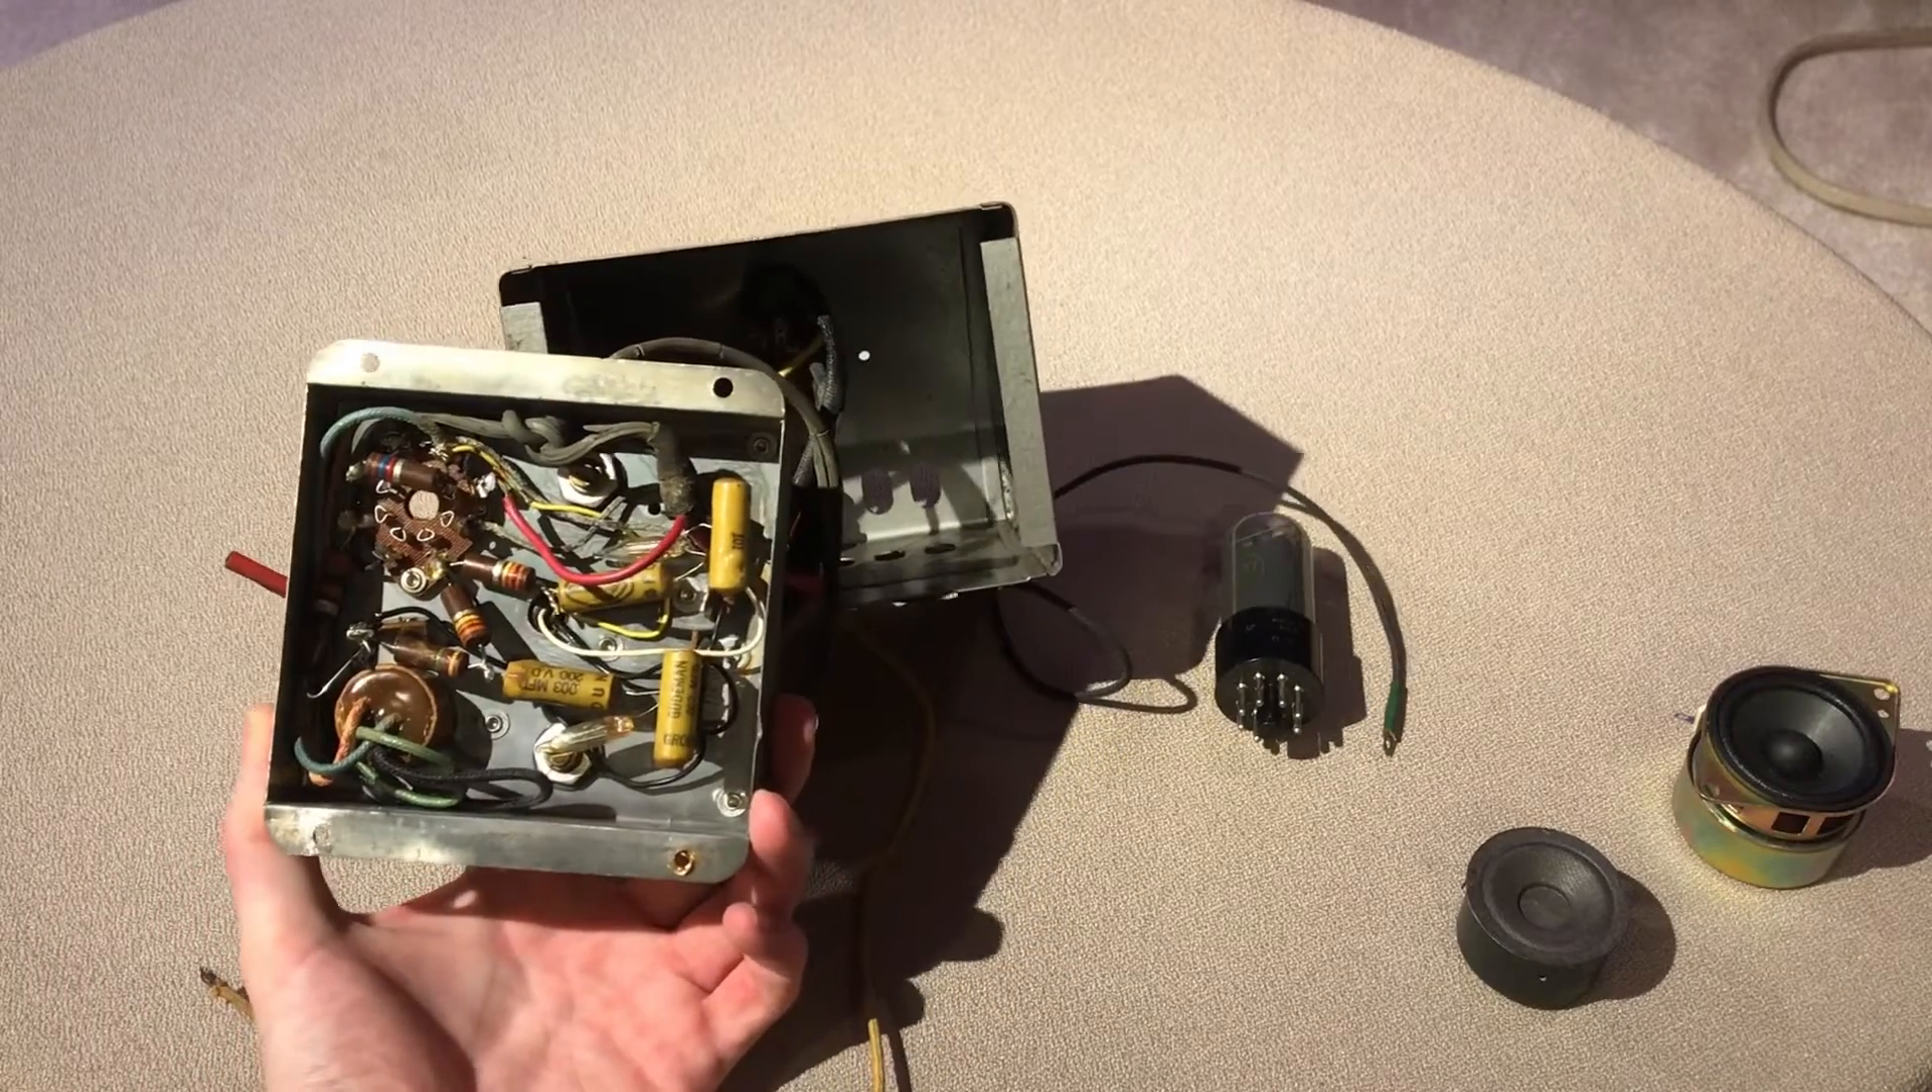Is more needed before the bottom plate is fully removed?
No.